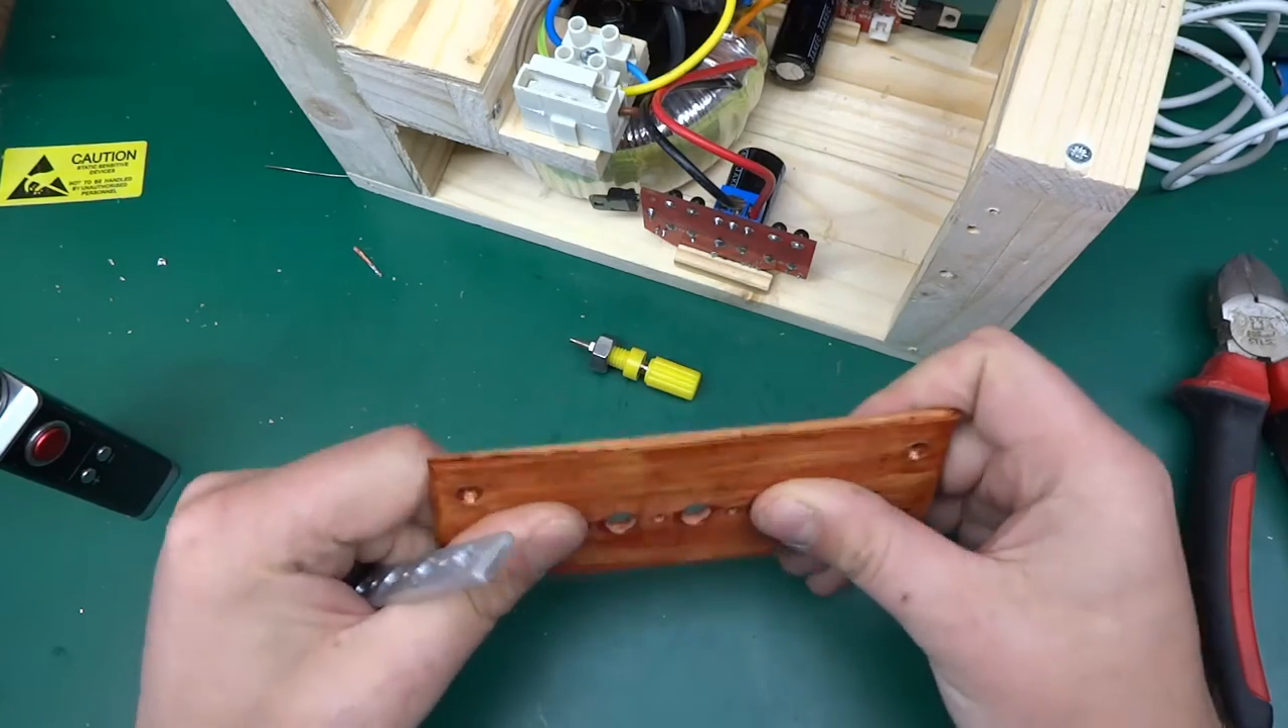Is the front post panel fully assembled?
No.